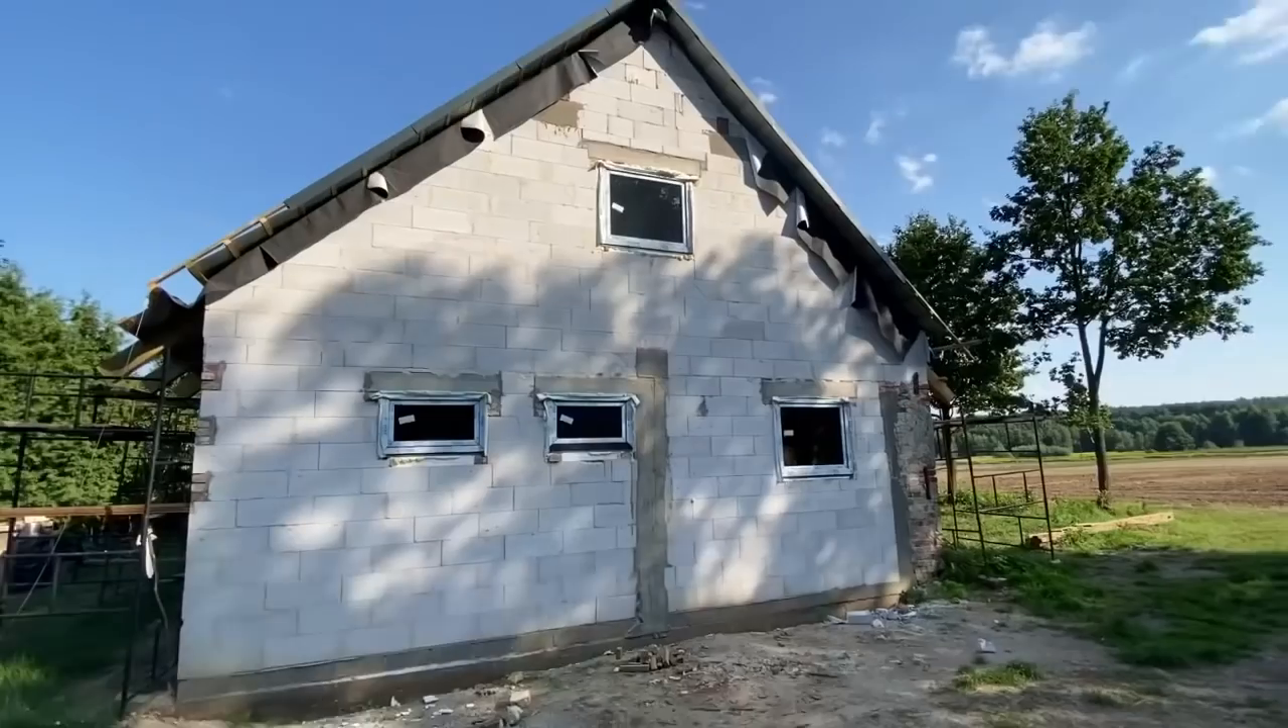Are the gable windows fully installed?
Yes.